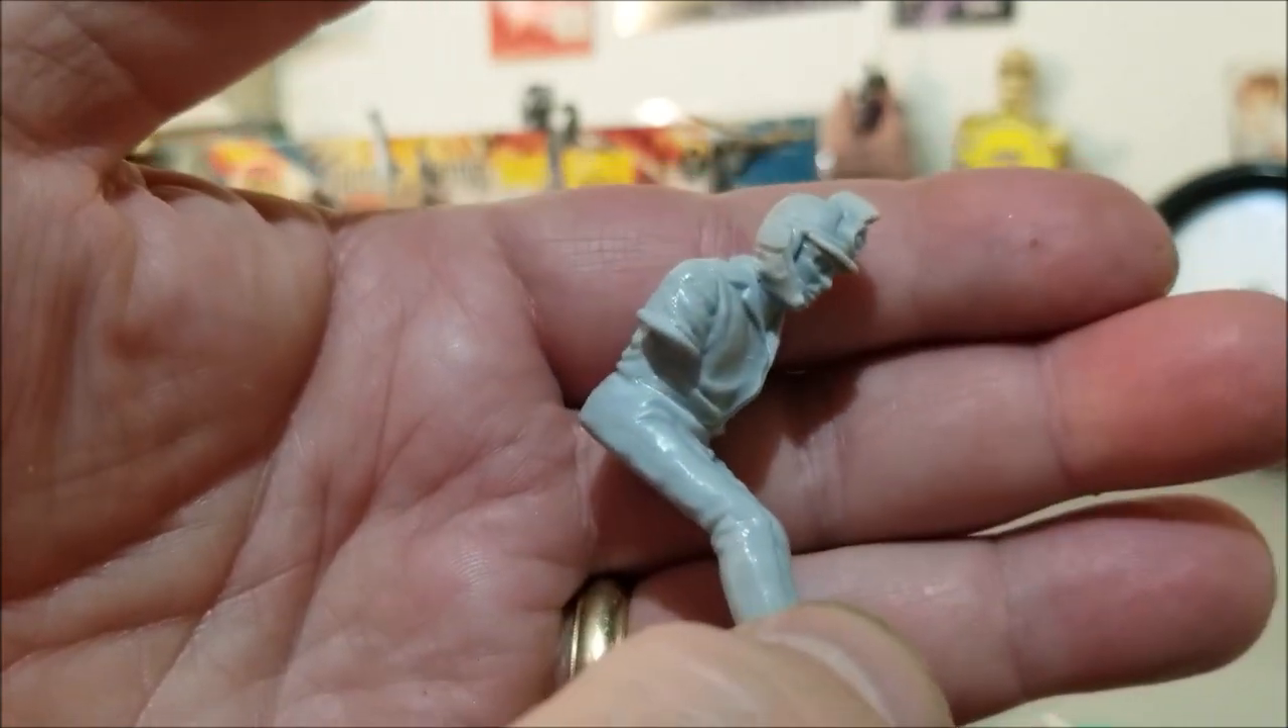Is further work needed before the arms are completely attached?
Yes.